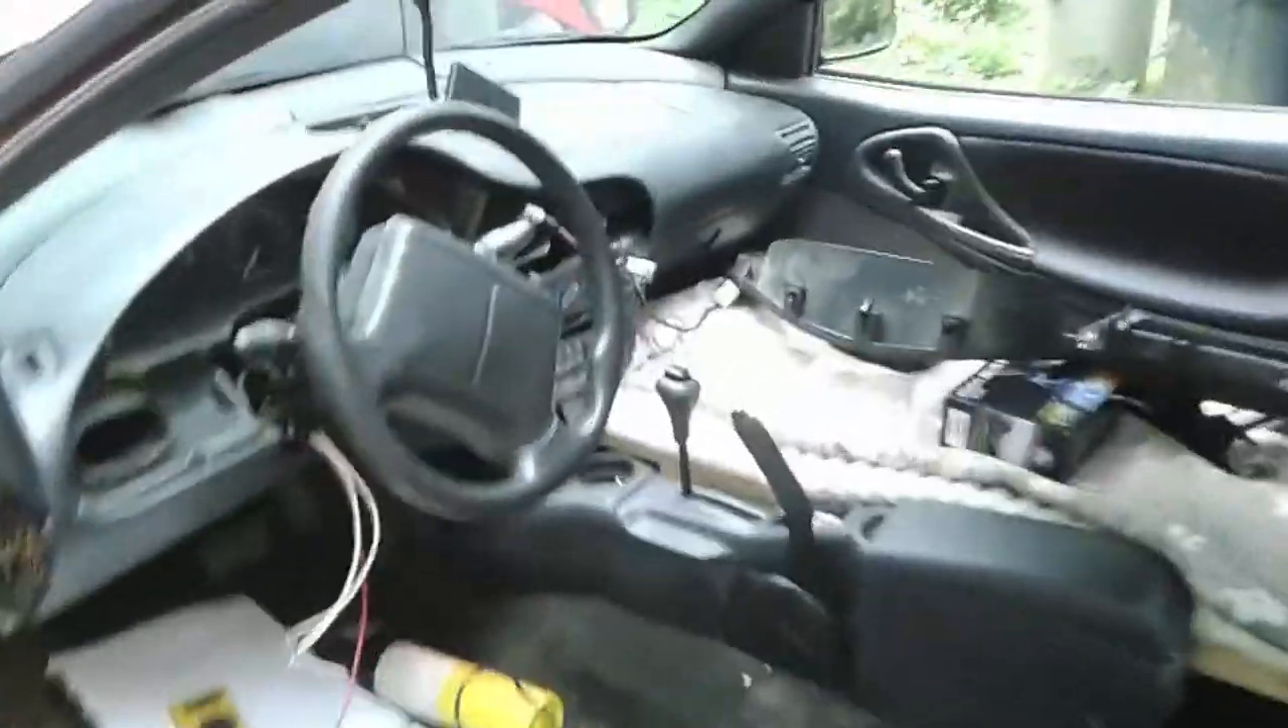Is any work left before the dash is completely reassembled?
Yes.